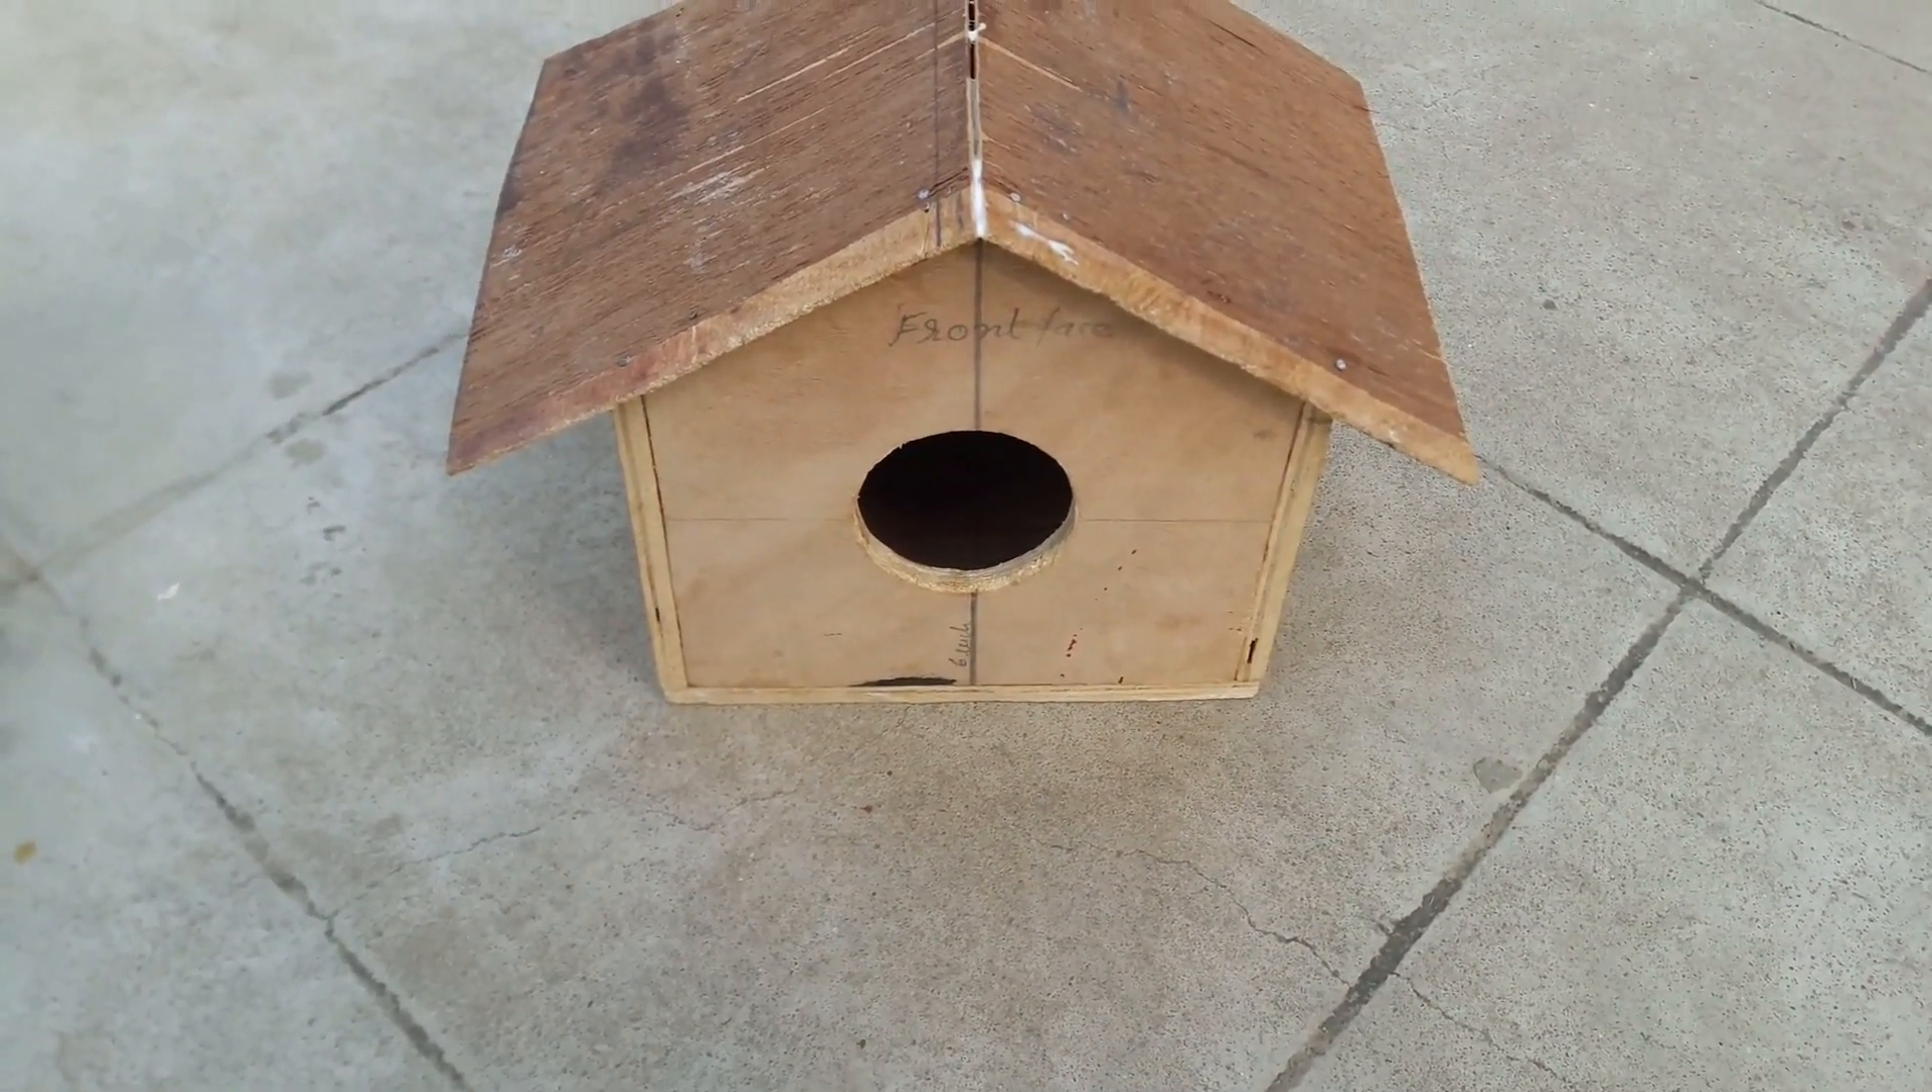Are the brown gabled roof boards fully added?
Yes.